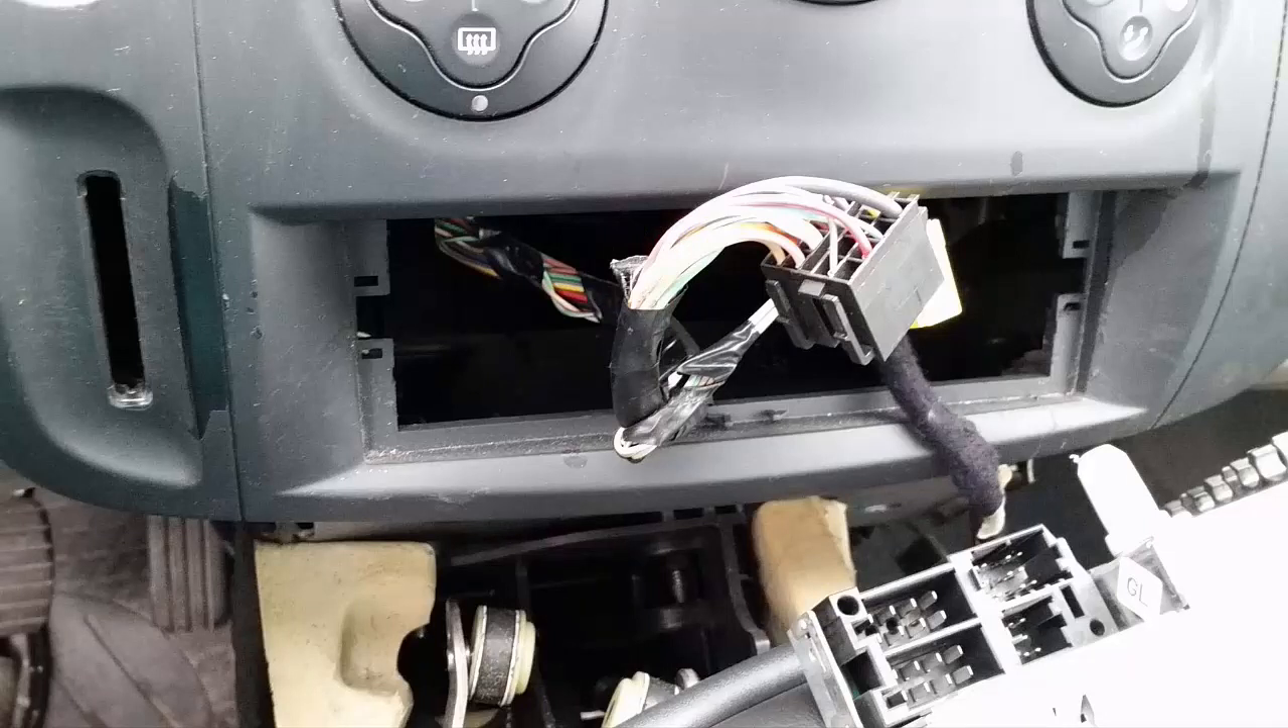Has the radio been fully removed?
Yes.